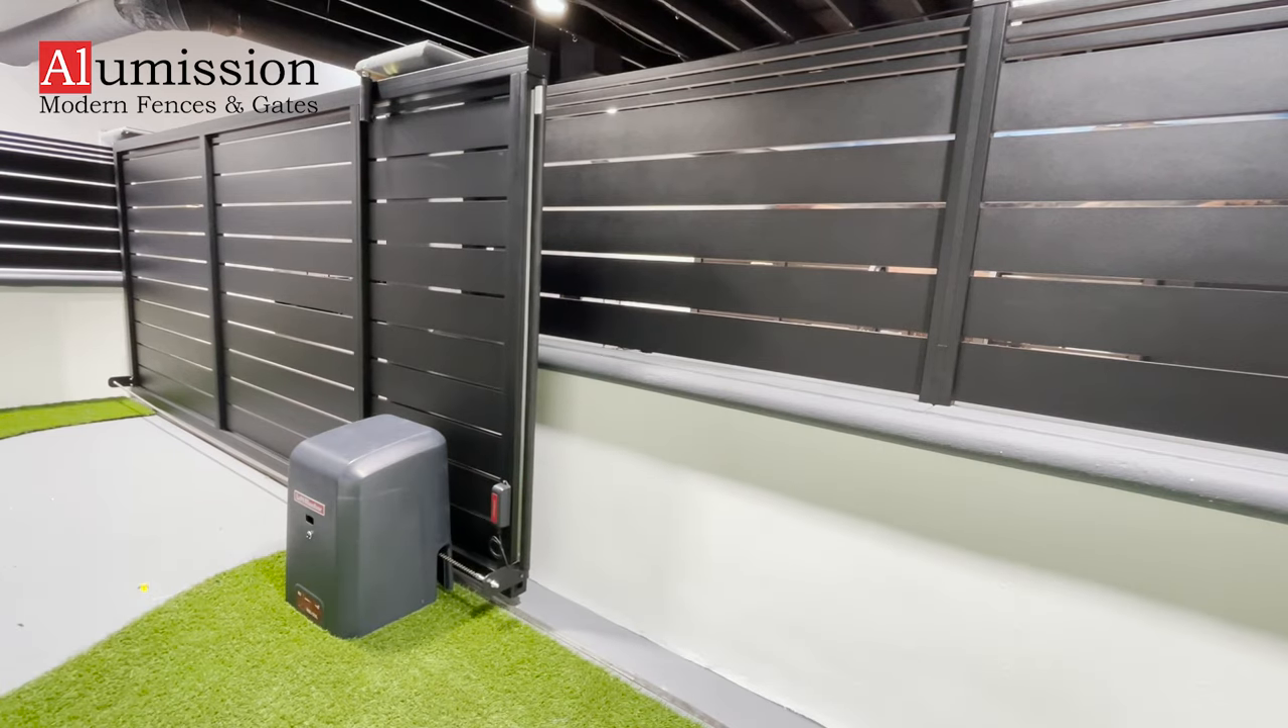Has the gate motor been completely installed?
Yes.